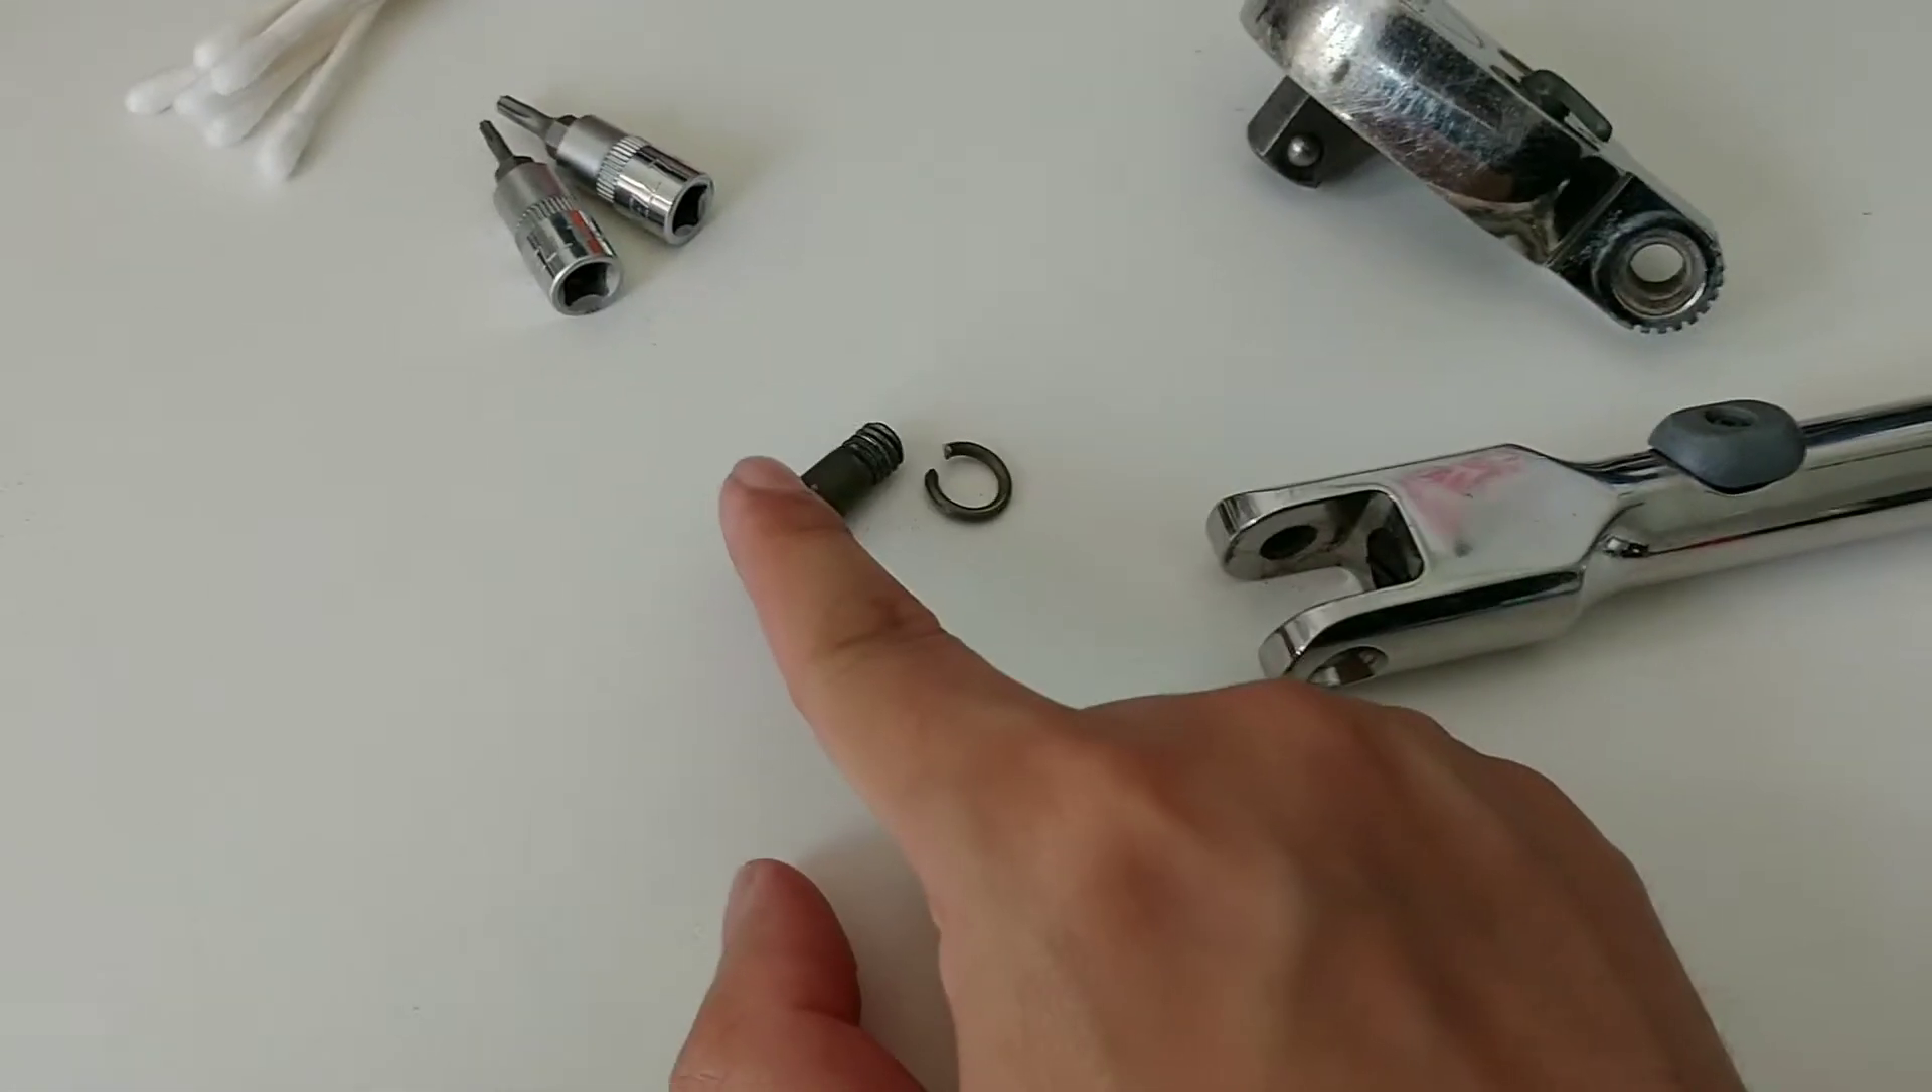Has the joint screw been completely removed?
Yes.